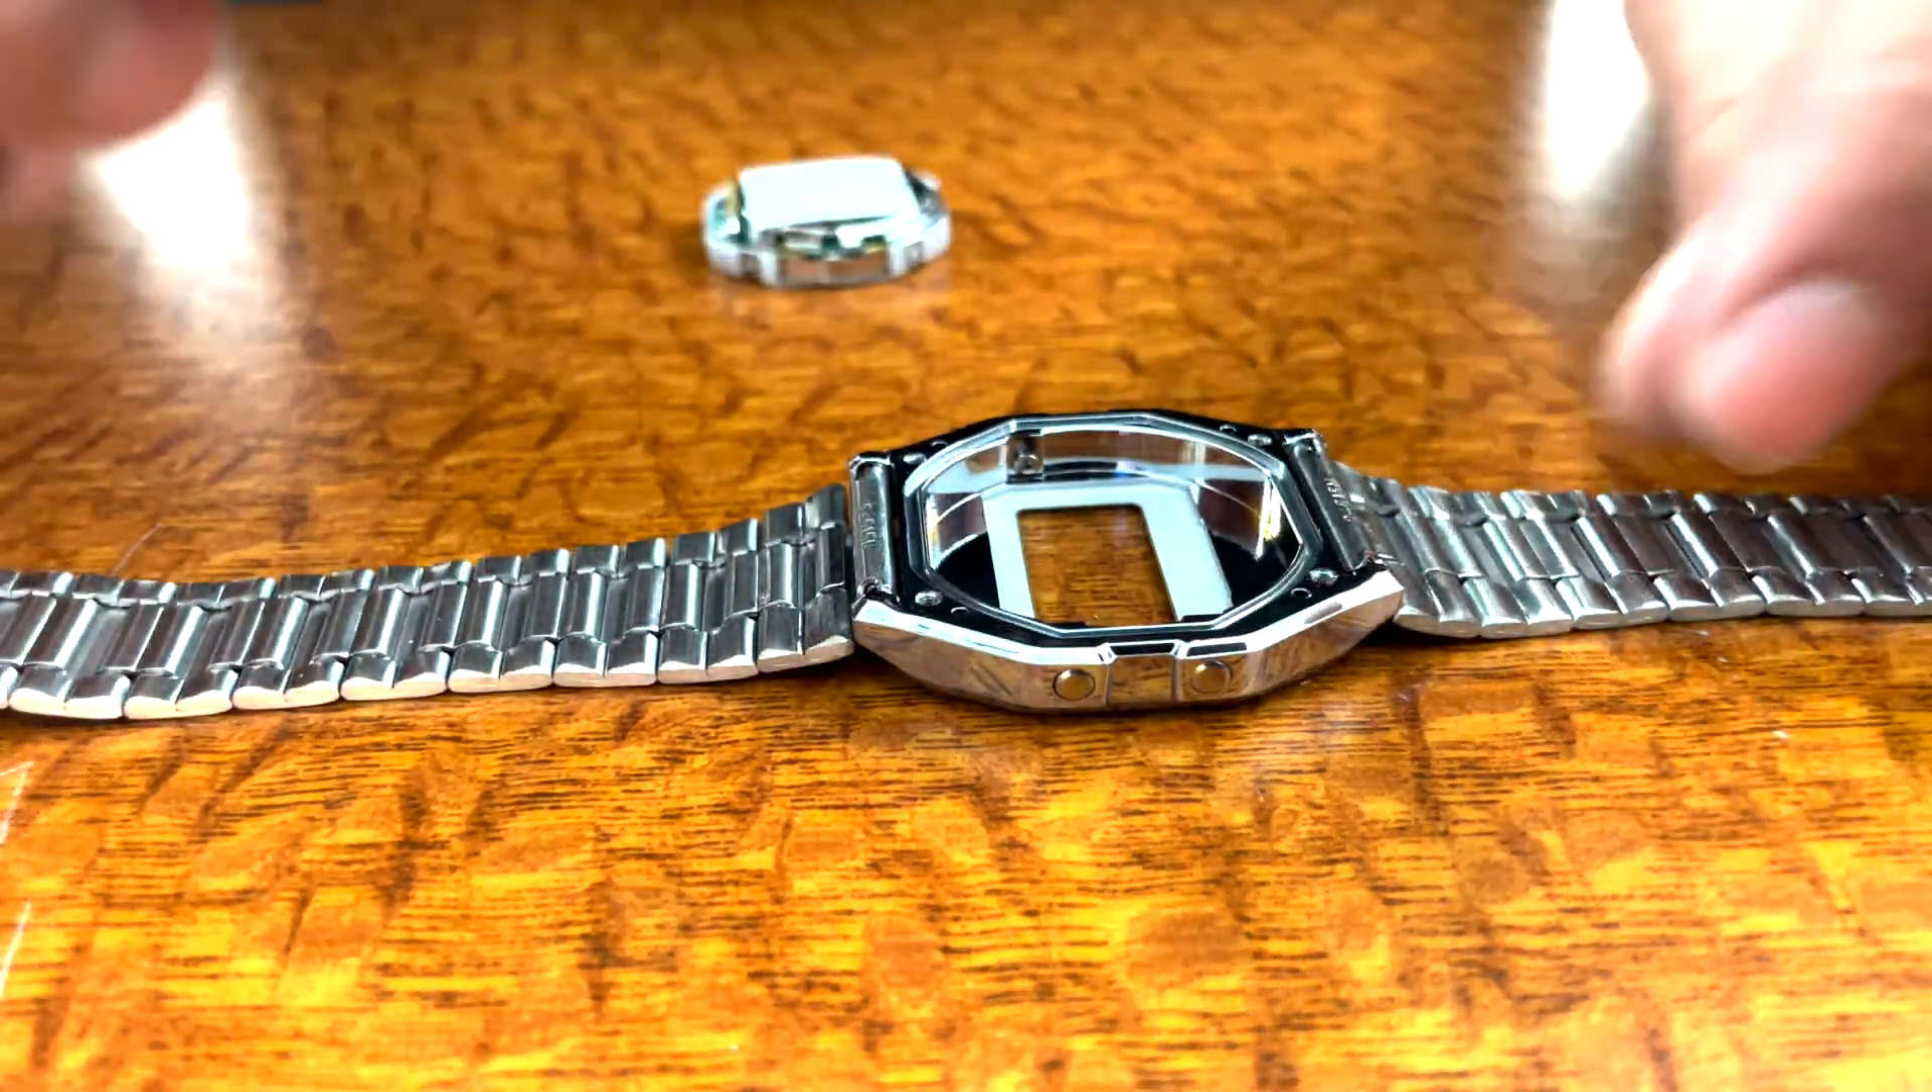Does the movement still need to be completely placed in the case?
Yes.